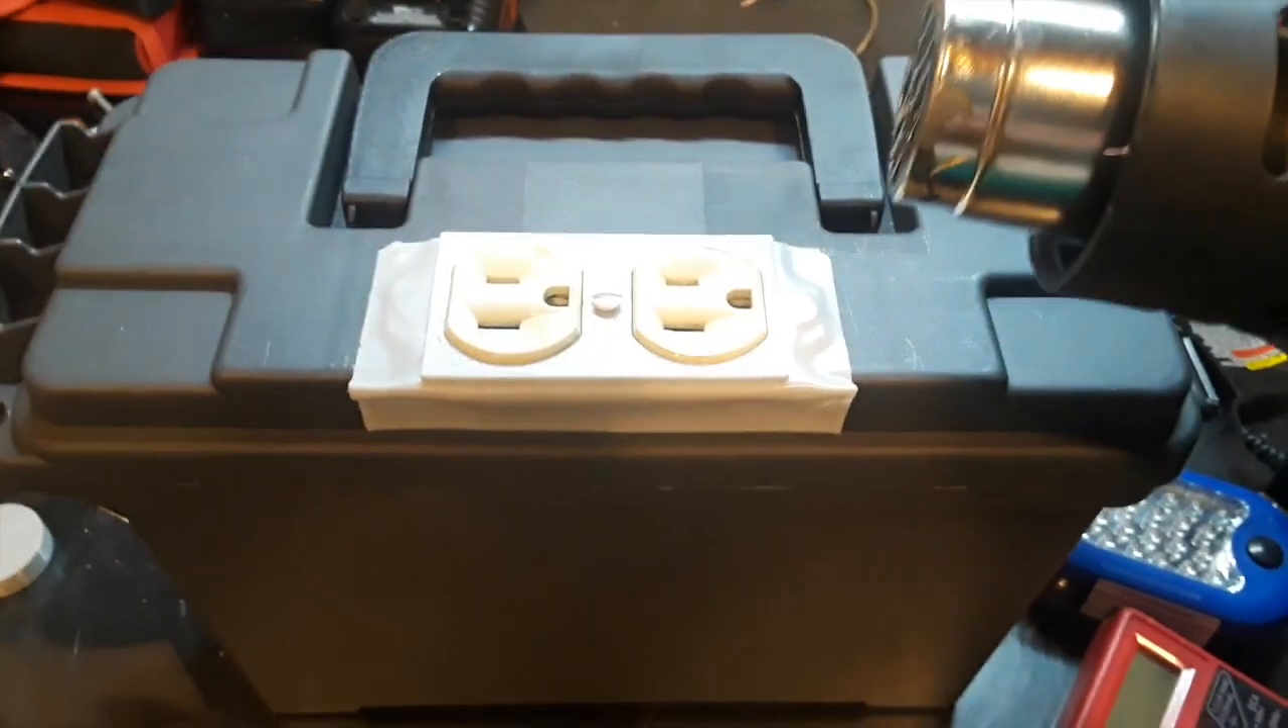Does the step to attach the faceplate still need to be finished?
No.